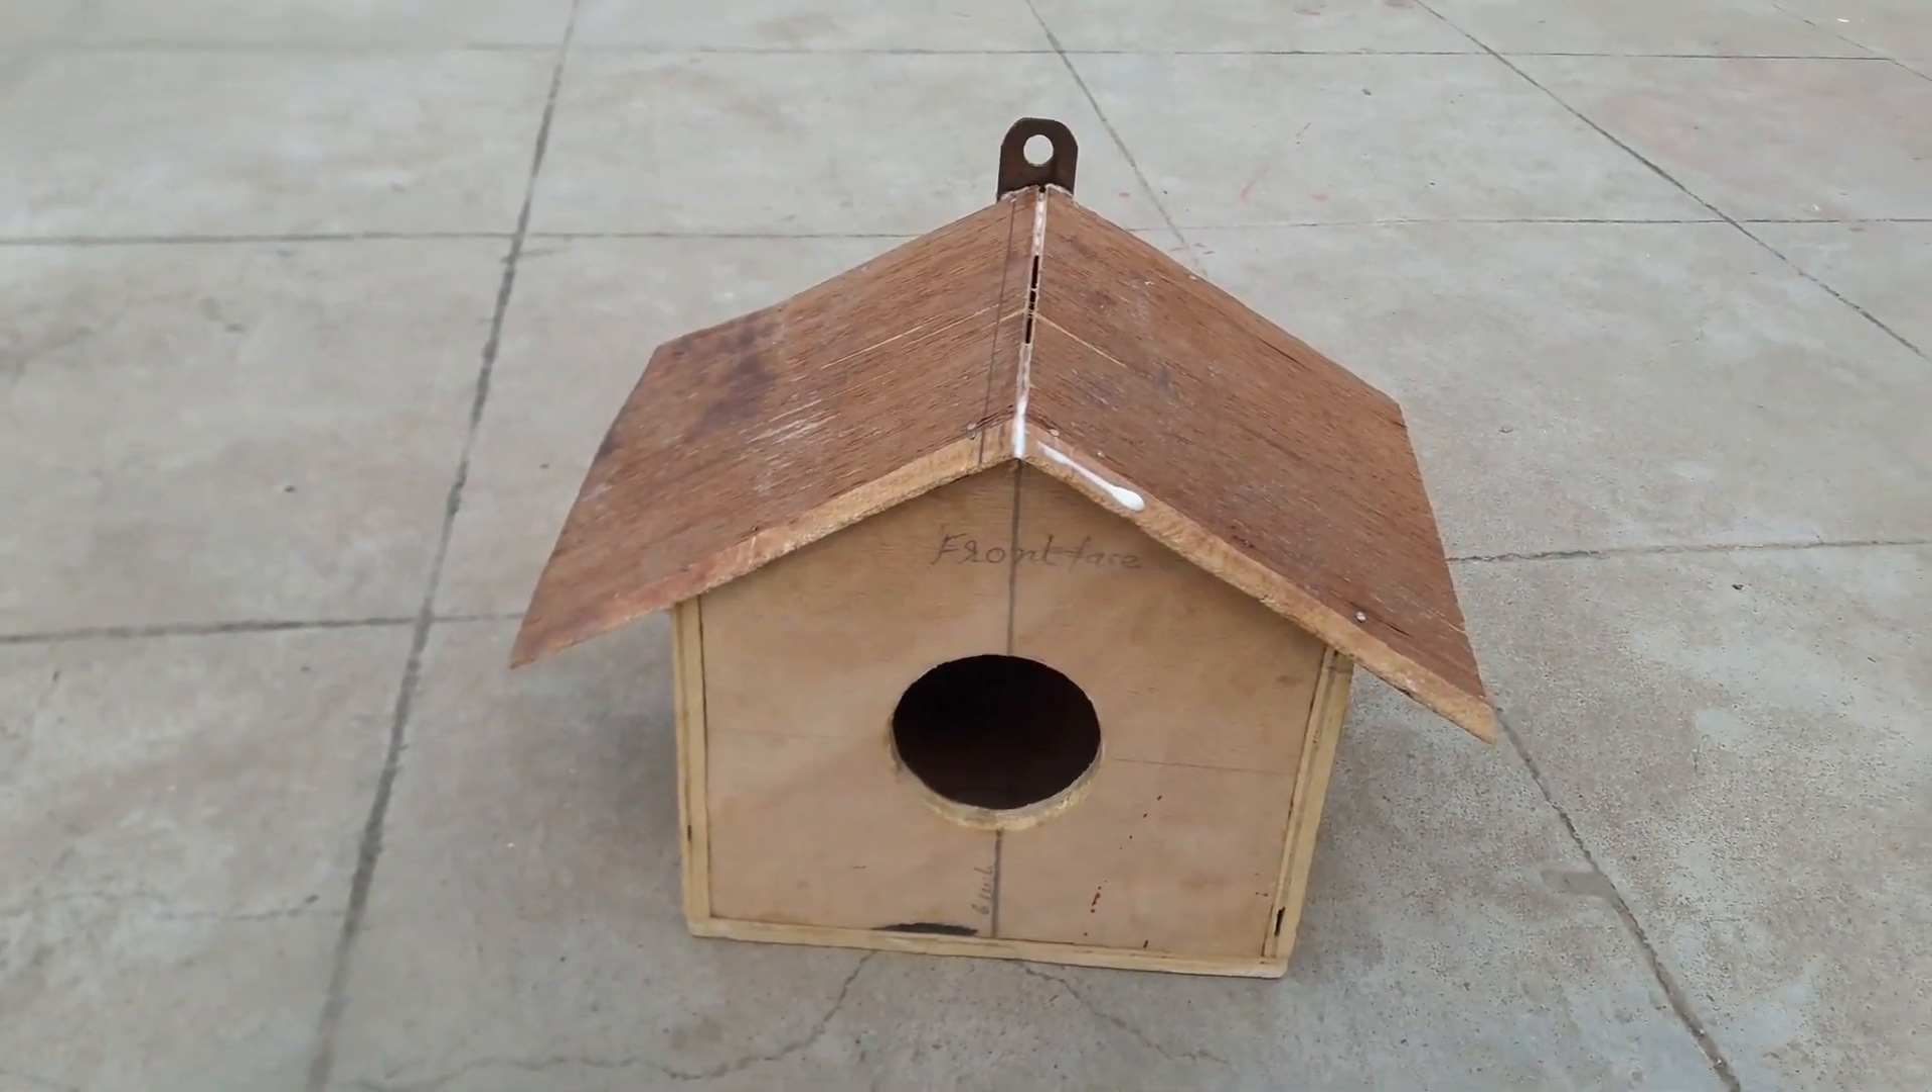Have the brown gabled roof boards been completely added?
Yes.